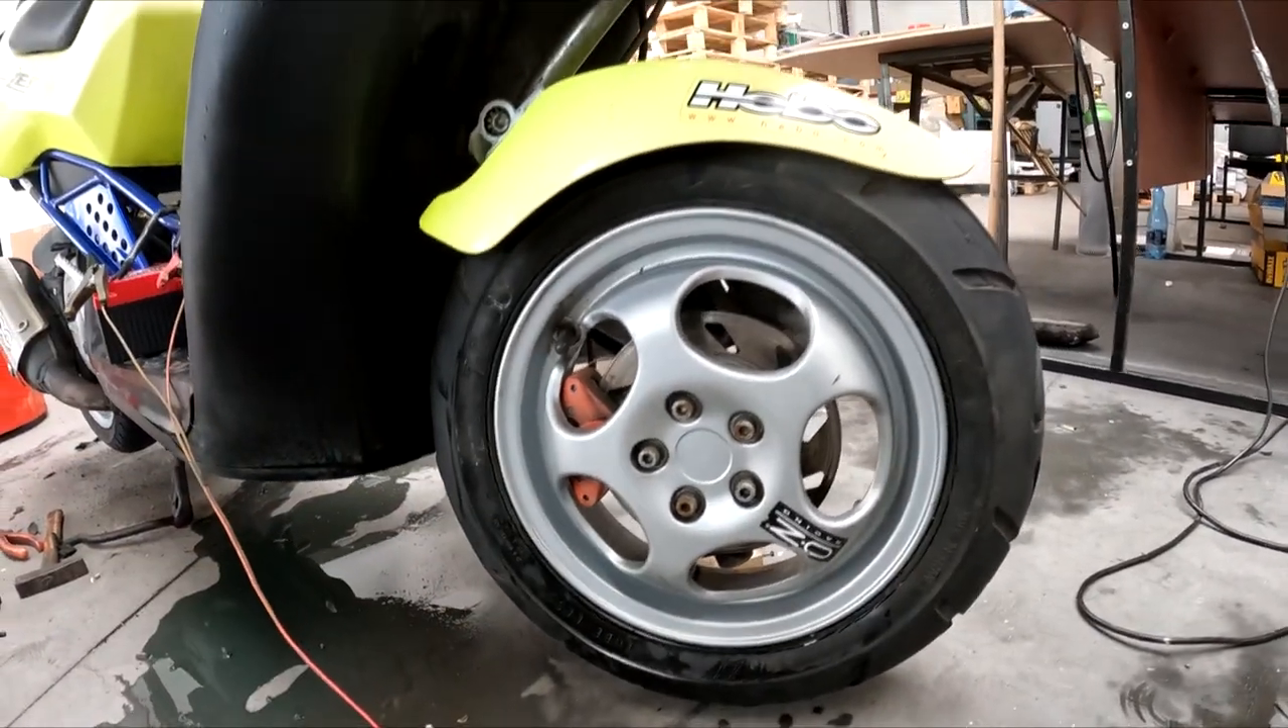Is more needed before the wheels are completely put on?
No.